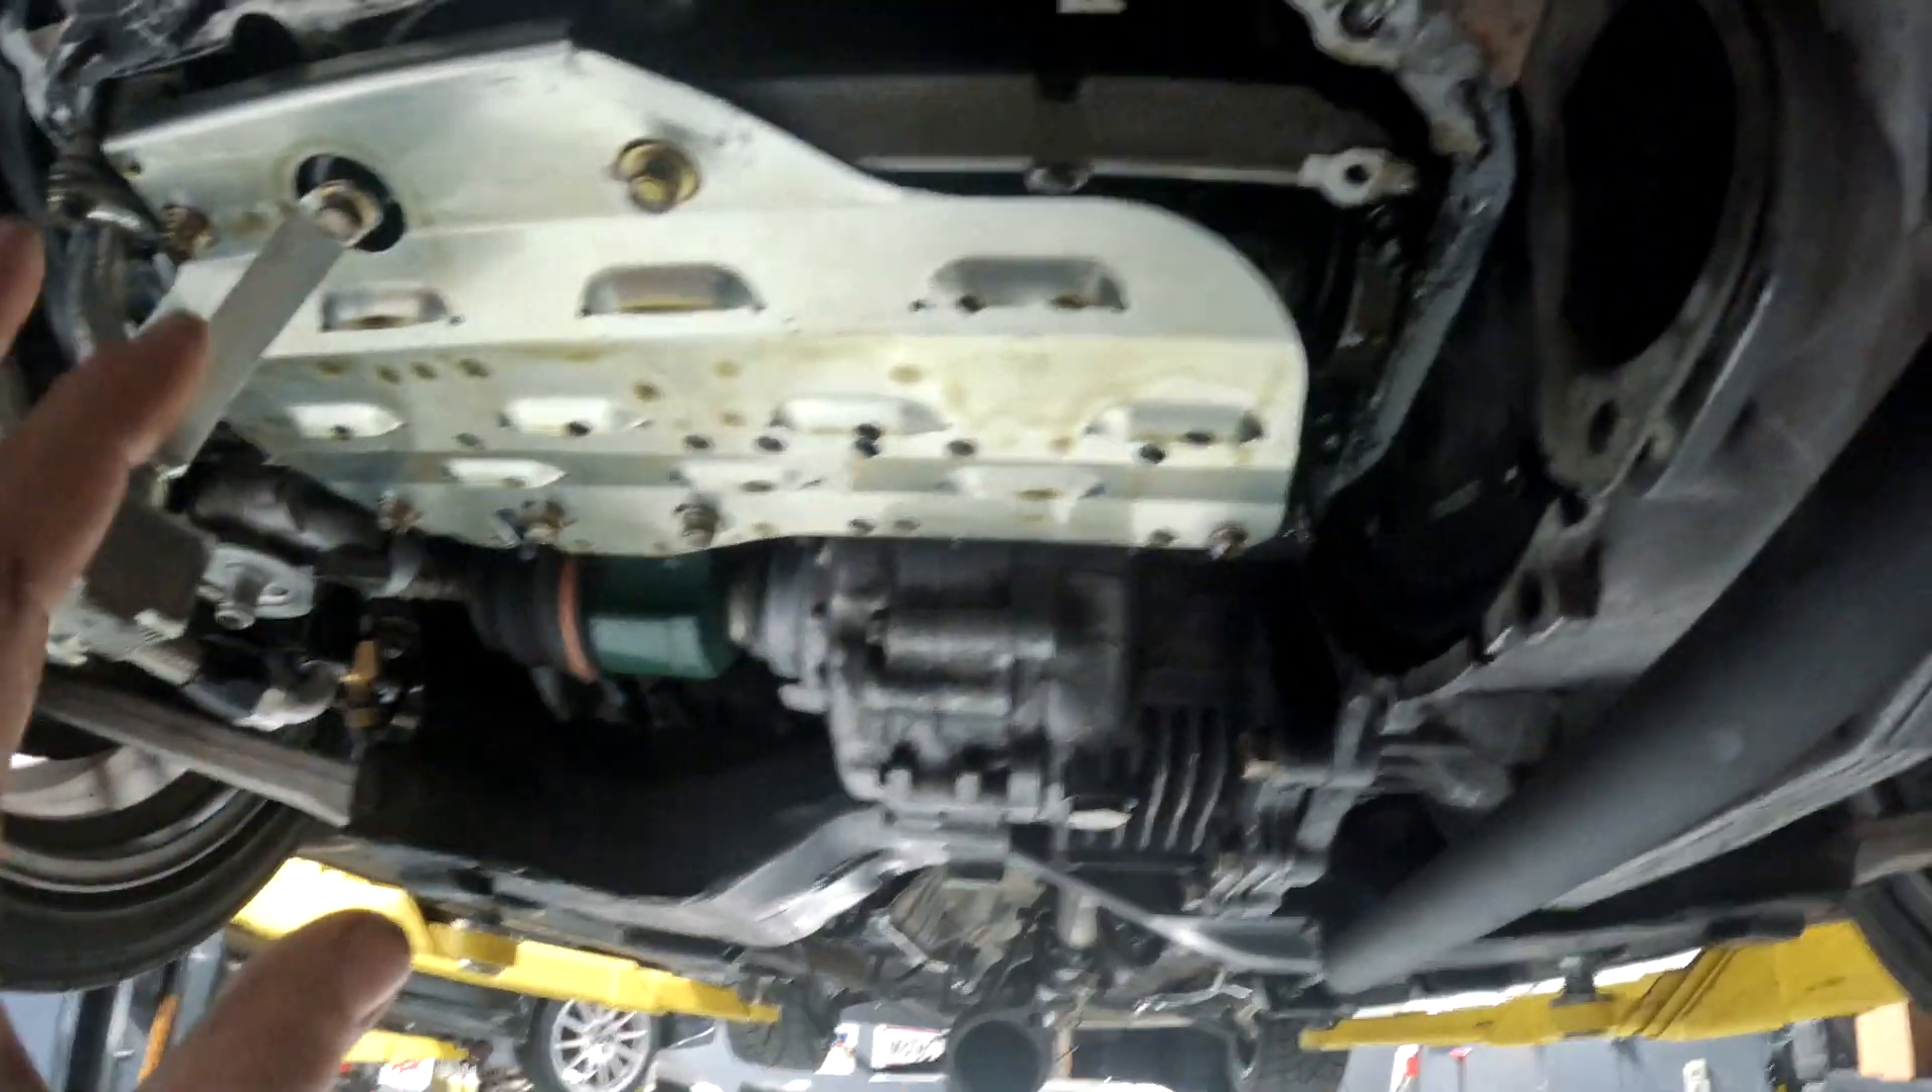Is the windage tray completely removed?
No.